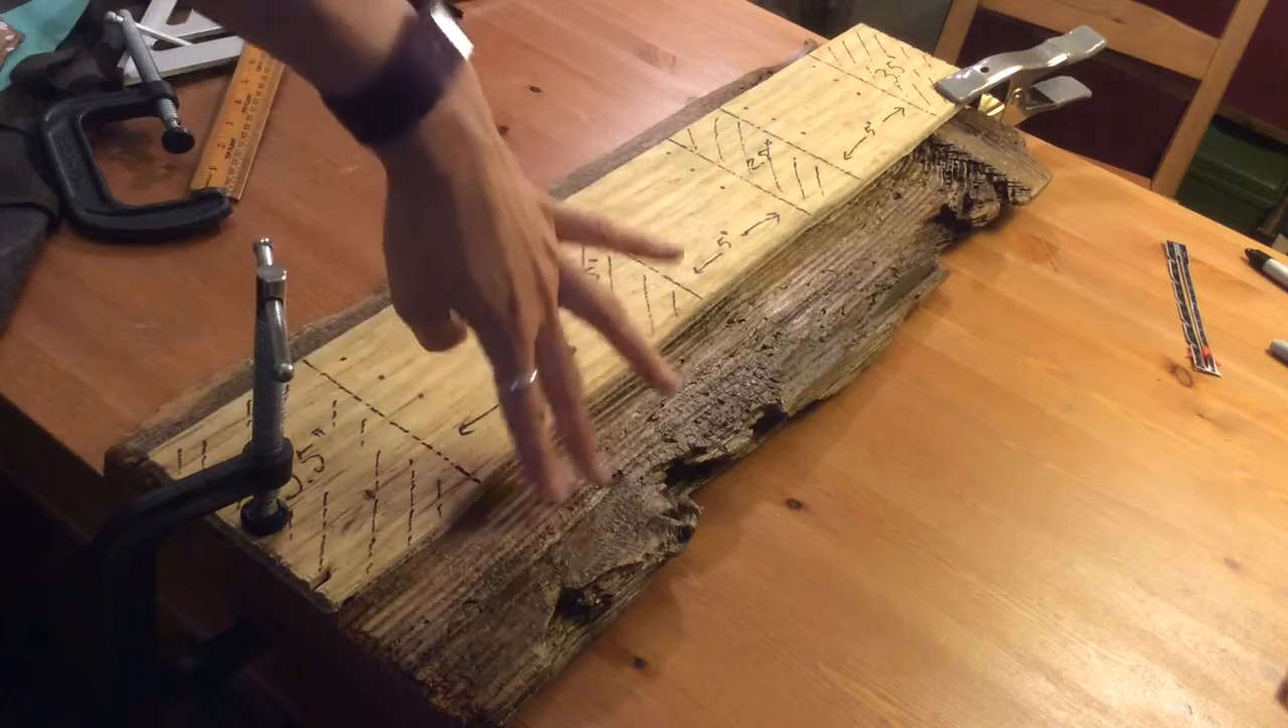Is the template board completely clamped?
Yes.